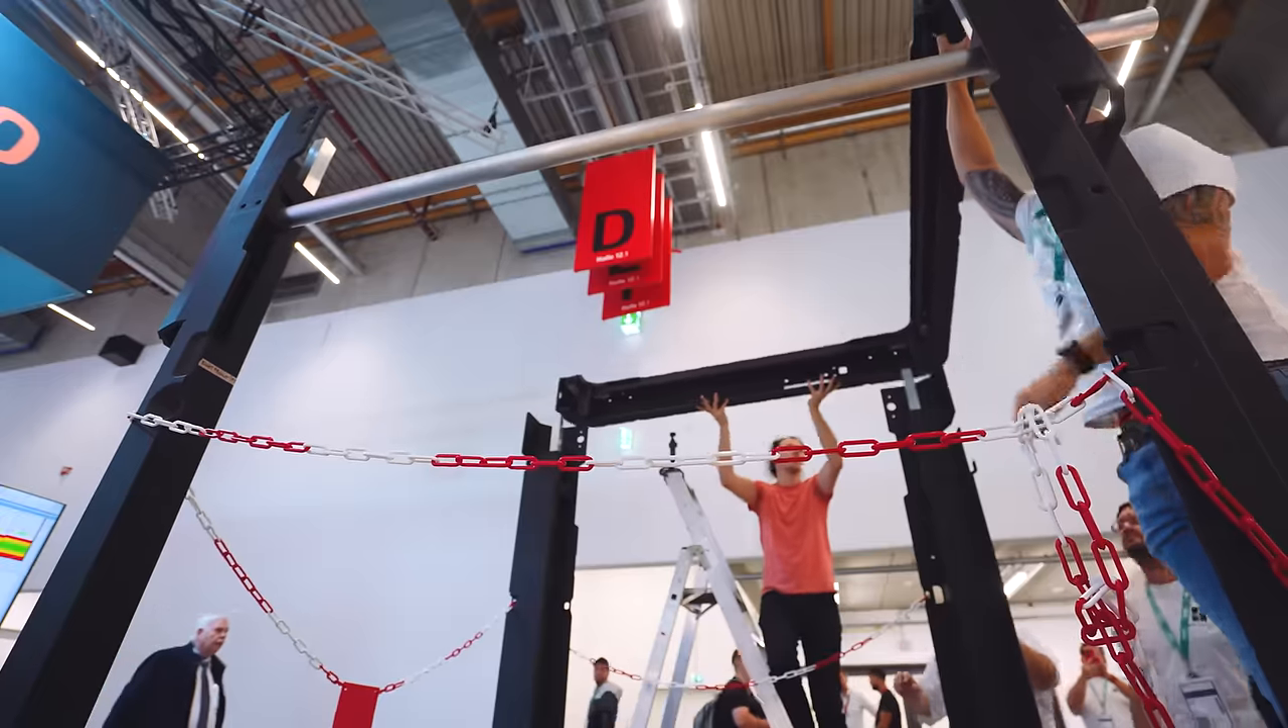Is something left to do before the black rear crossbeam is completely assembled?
Yes.